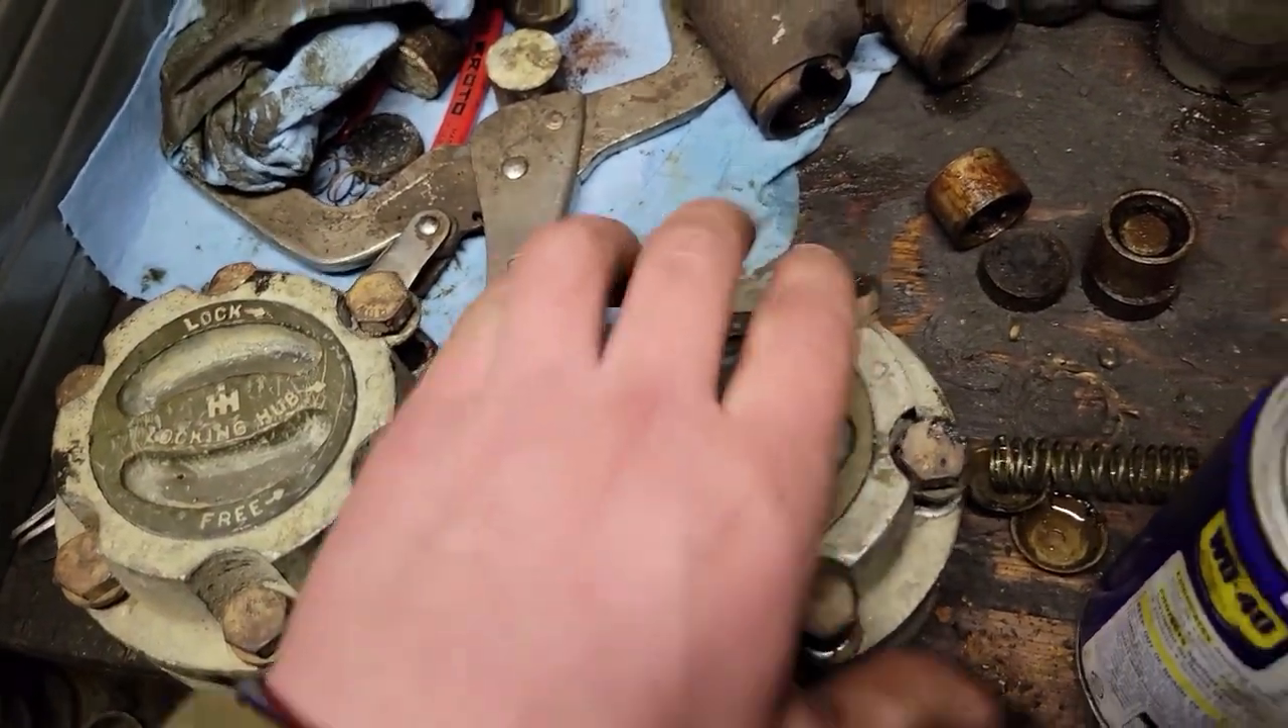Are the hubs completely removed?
Yes.